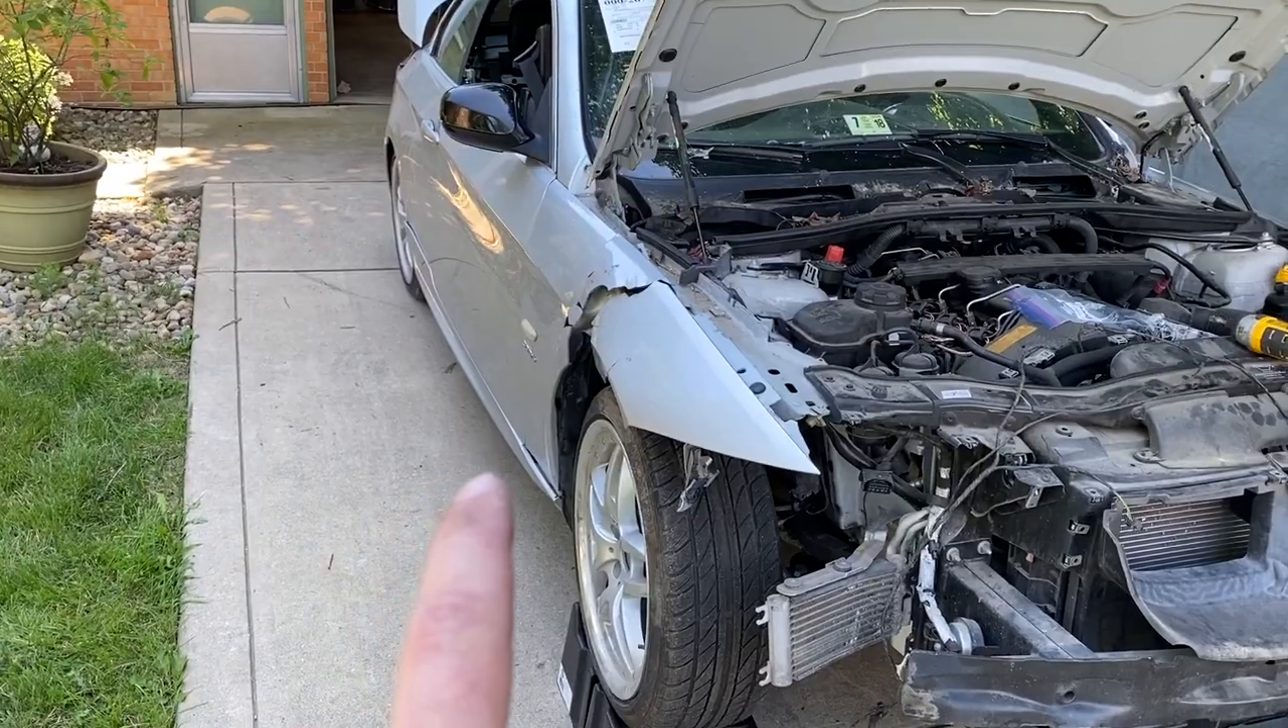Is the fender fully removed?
No.